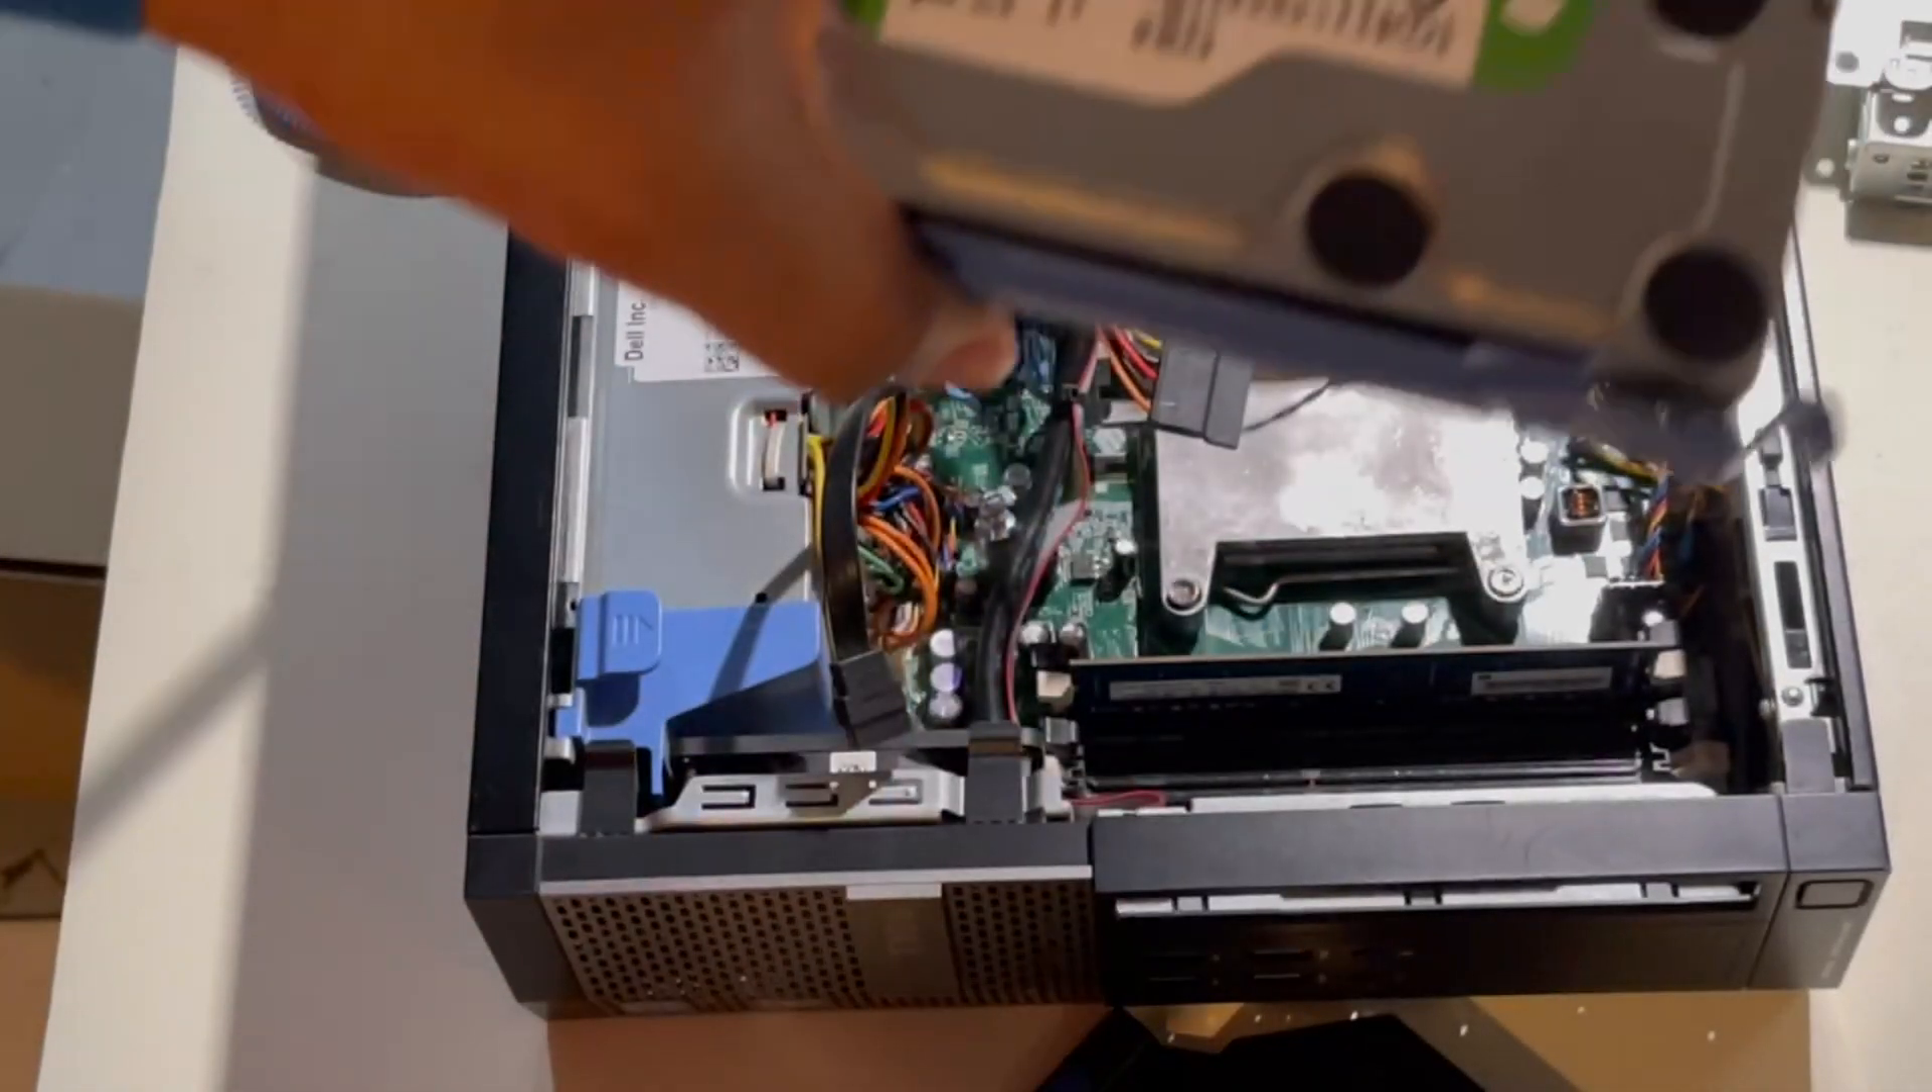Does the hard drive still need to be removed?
No.